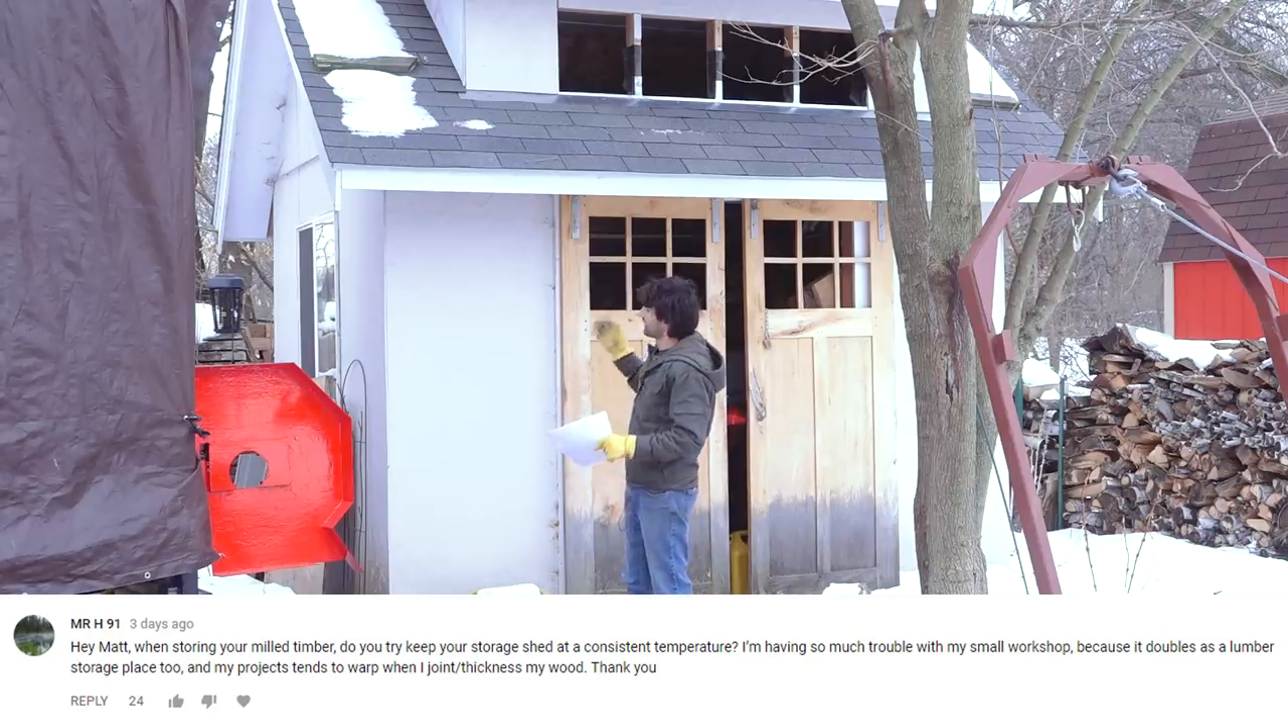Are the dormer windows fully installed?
No.